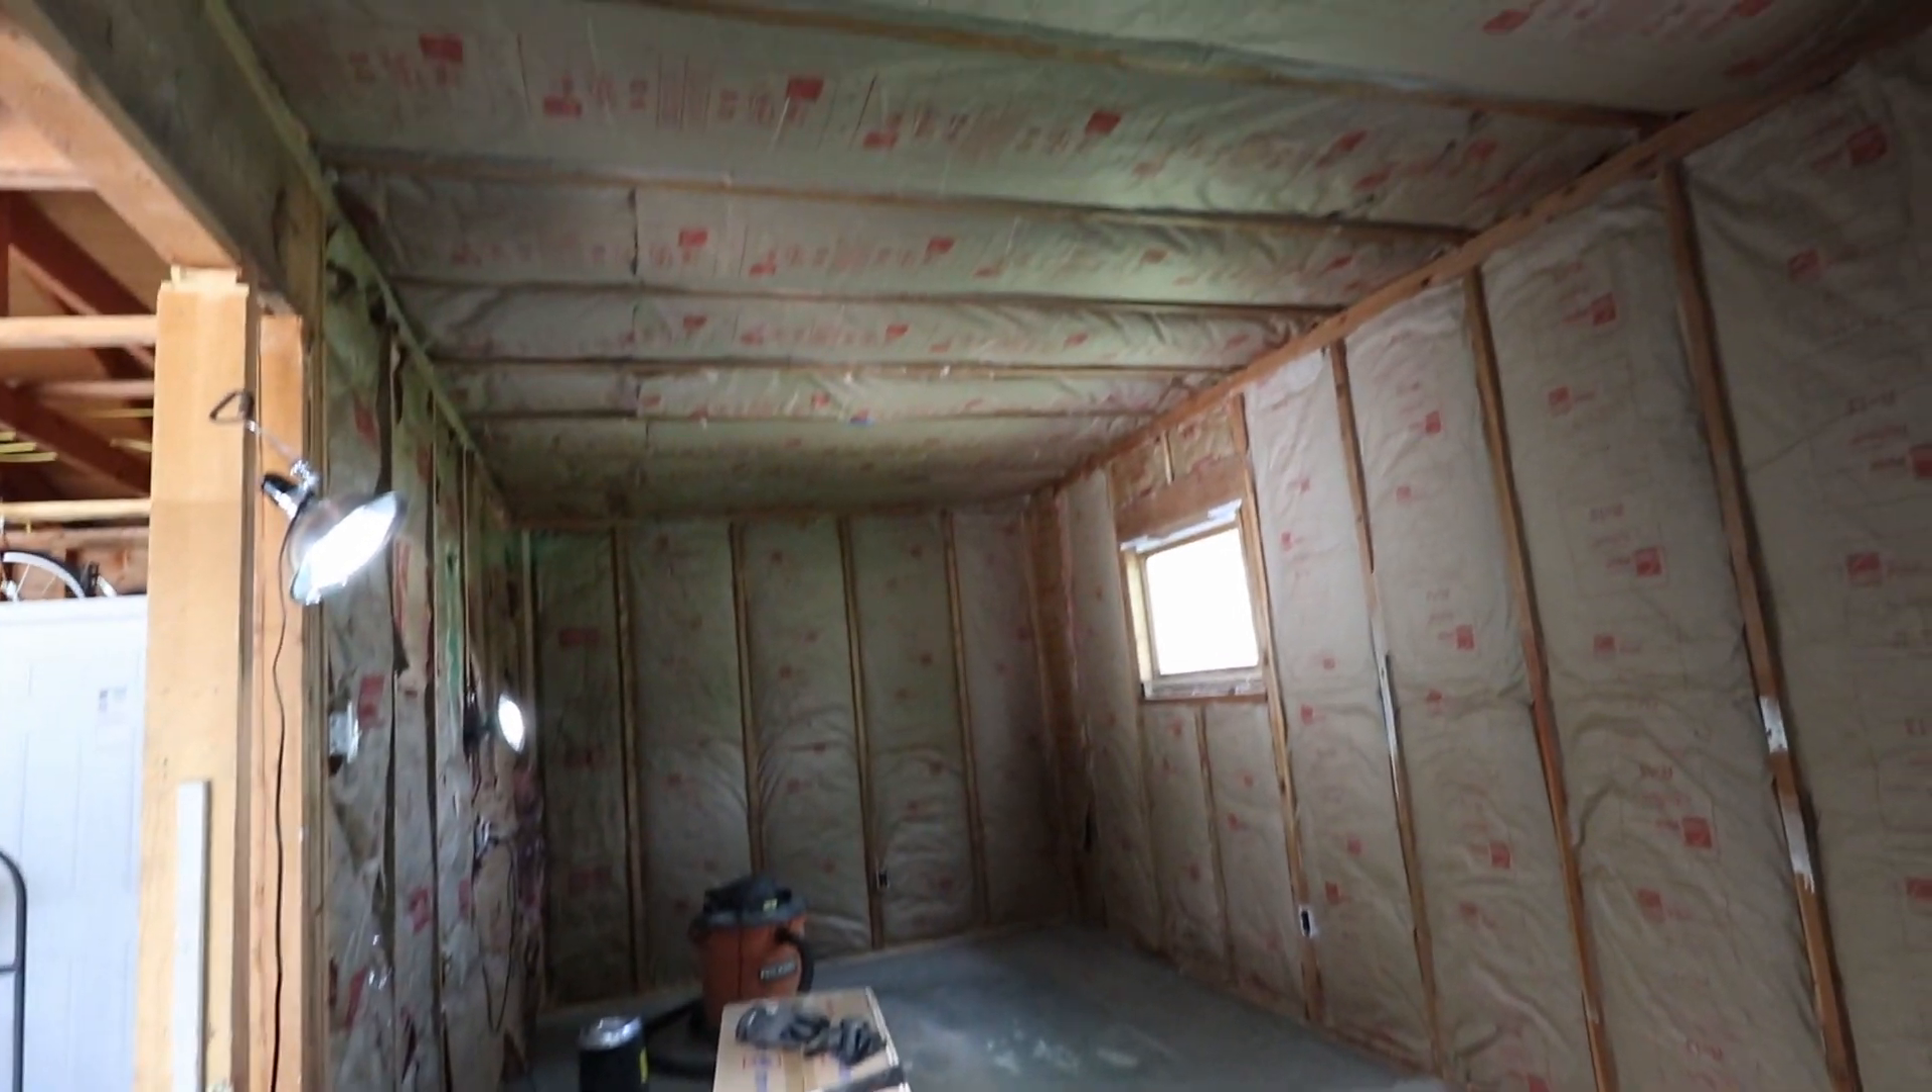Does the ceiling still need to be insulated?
No.